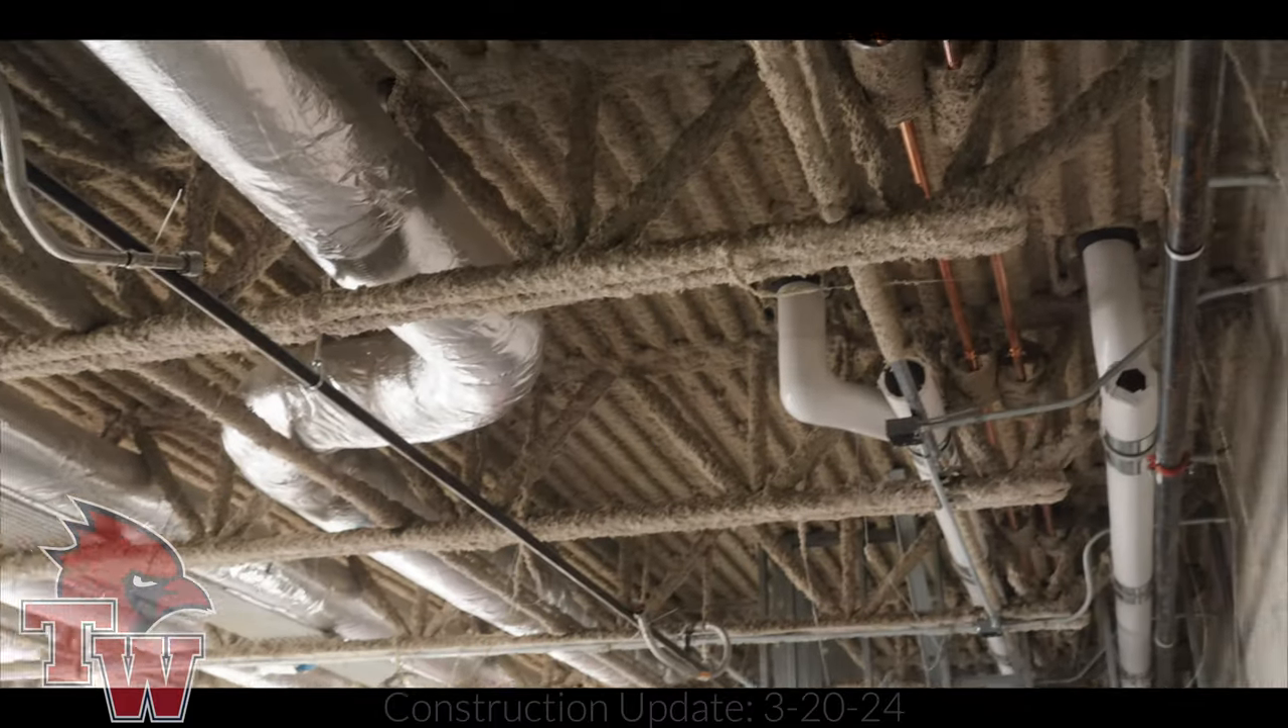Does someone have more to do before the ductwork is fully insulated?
No.